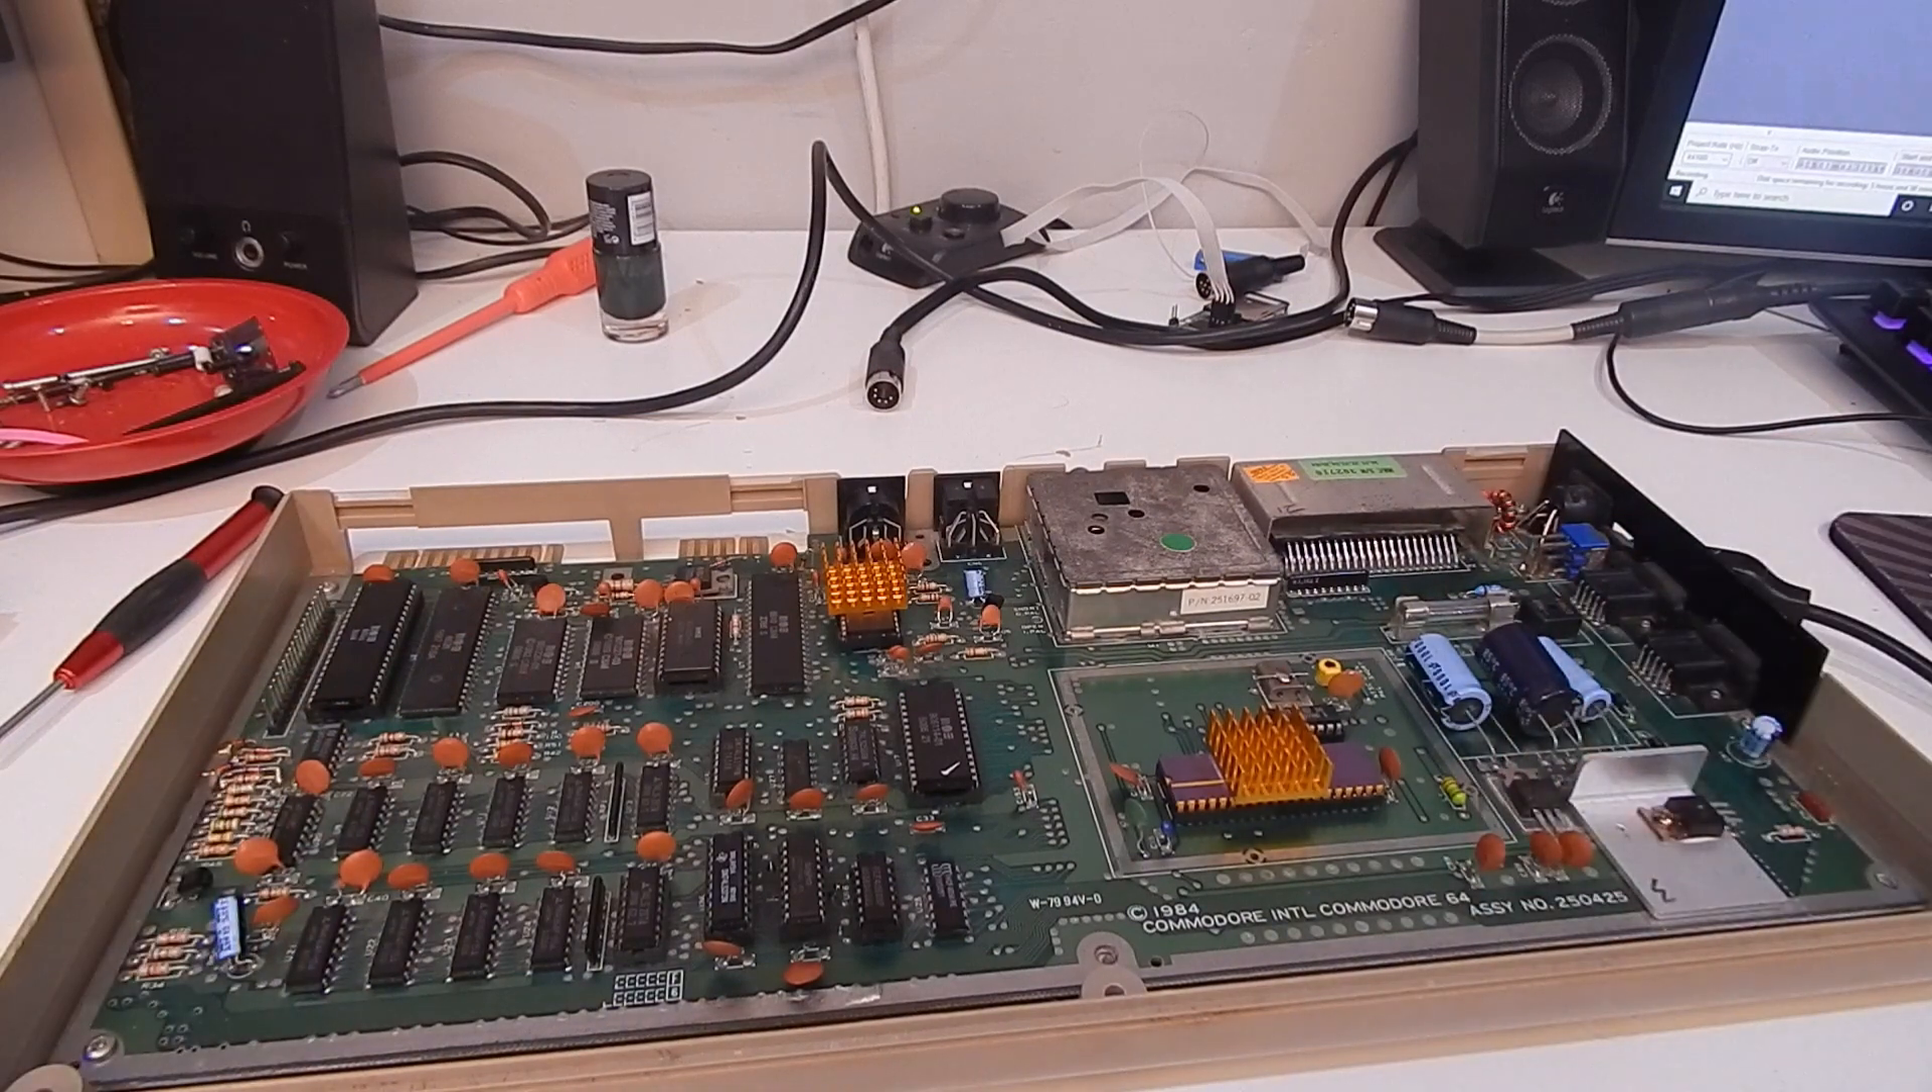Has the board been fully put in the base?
Yes.